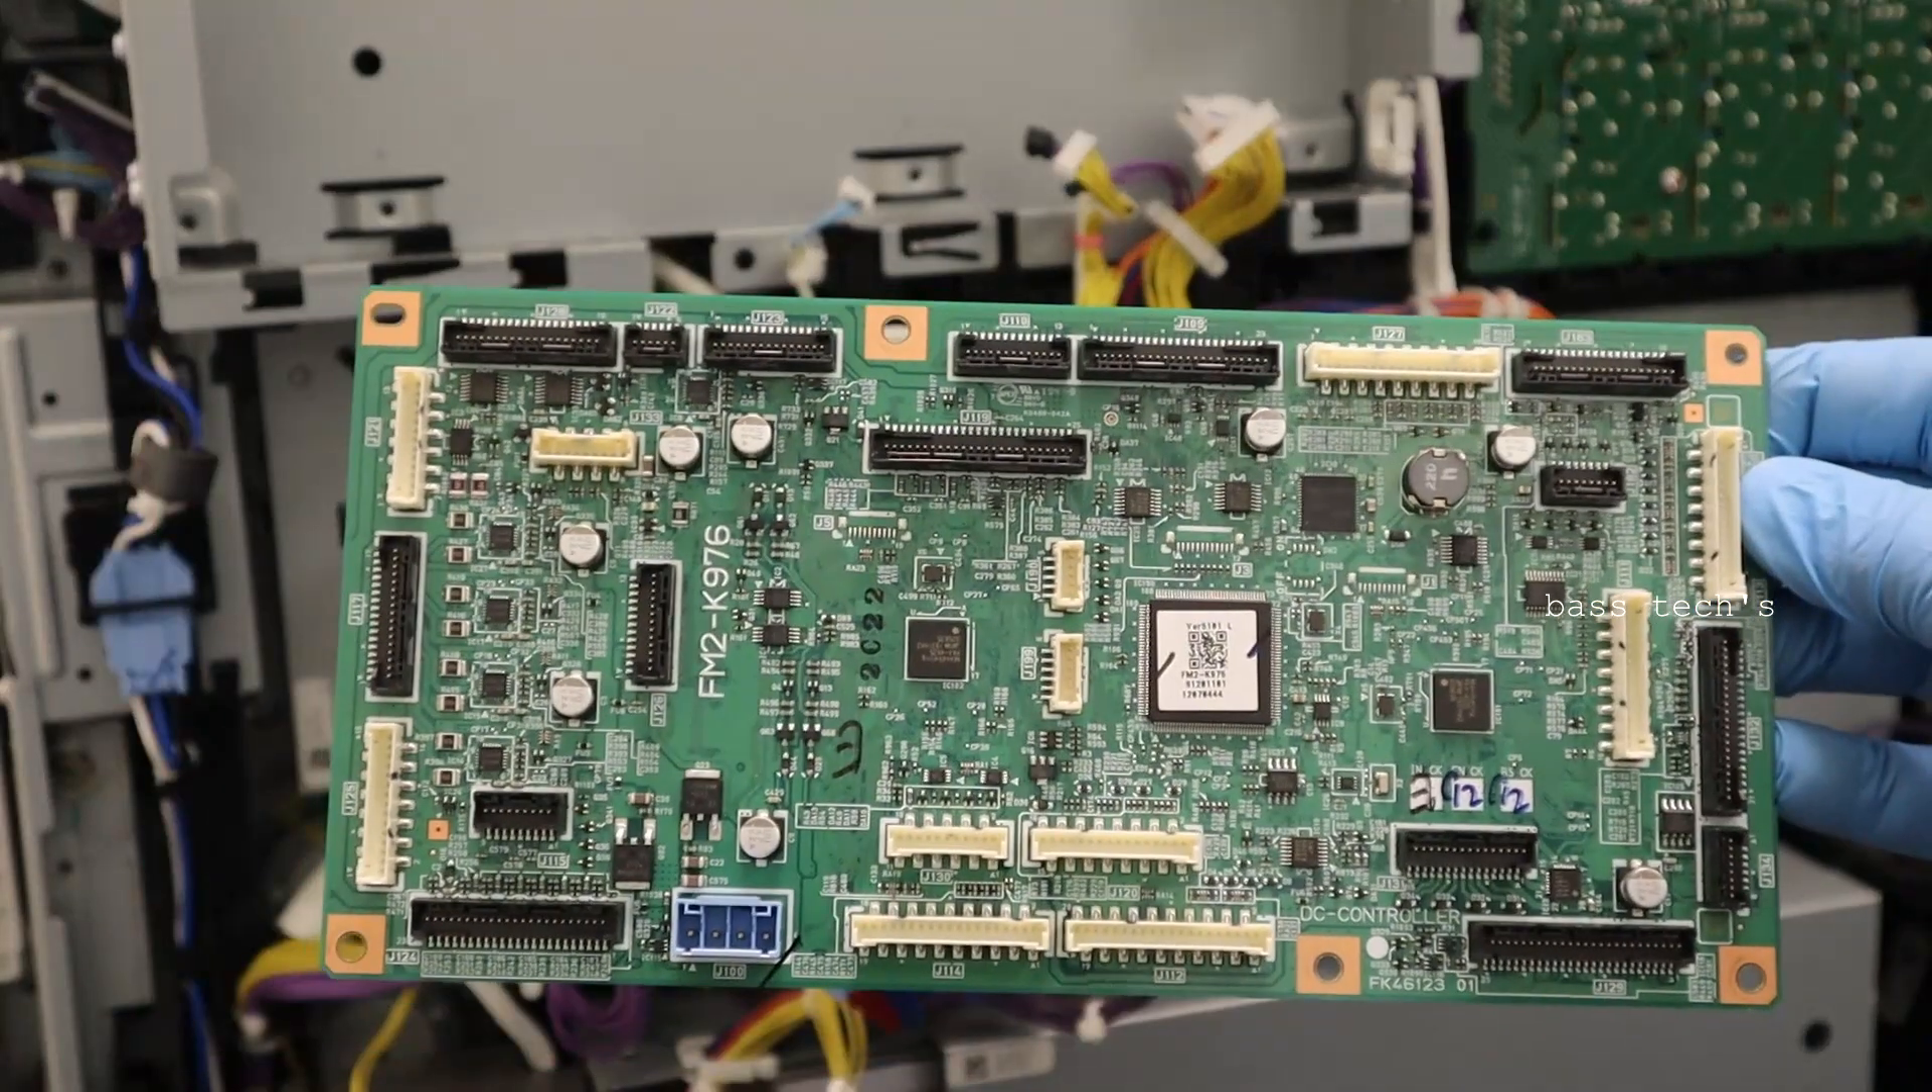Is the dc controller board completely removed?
Yes.